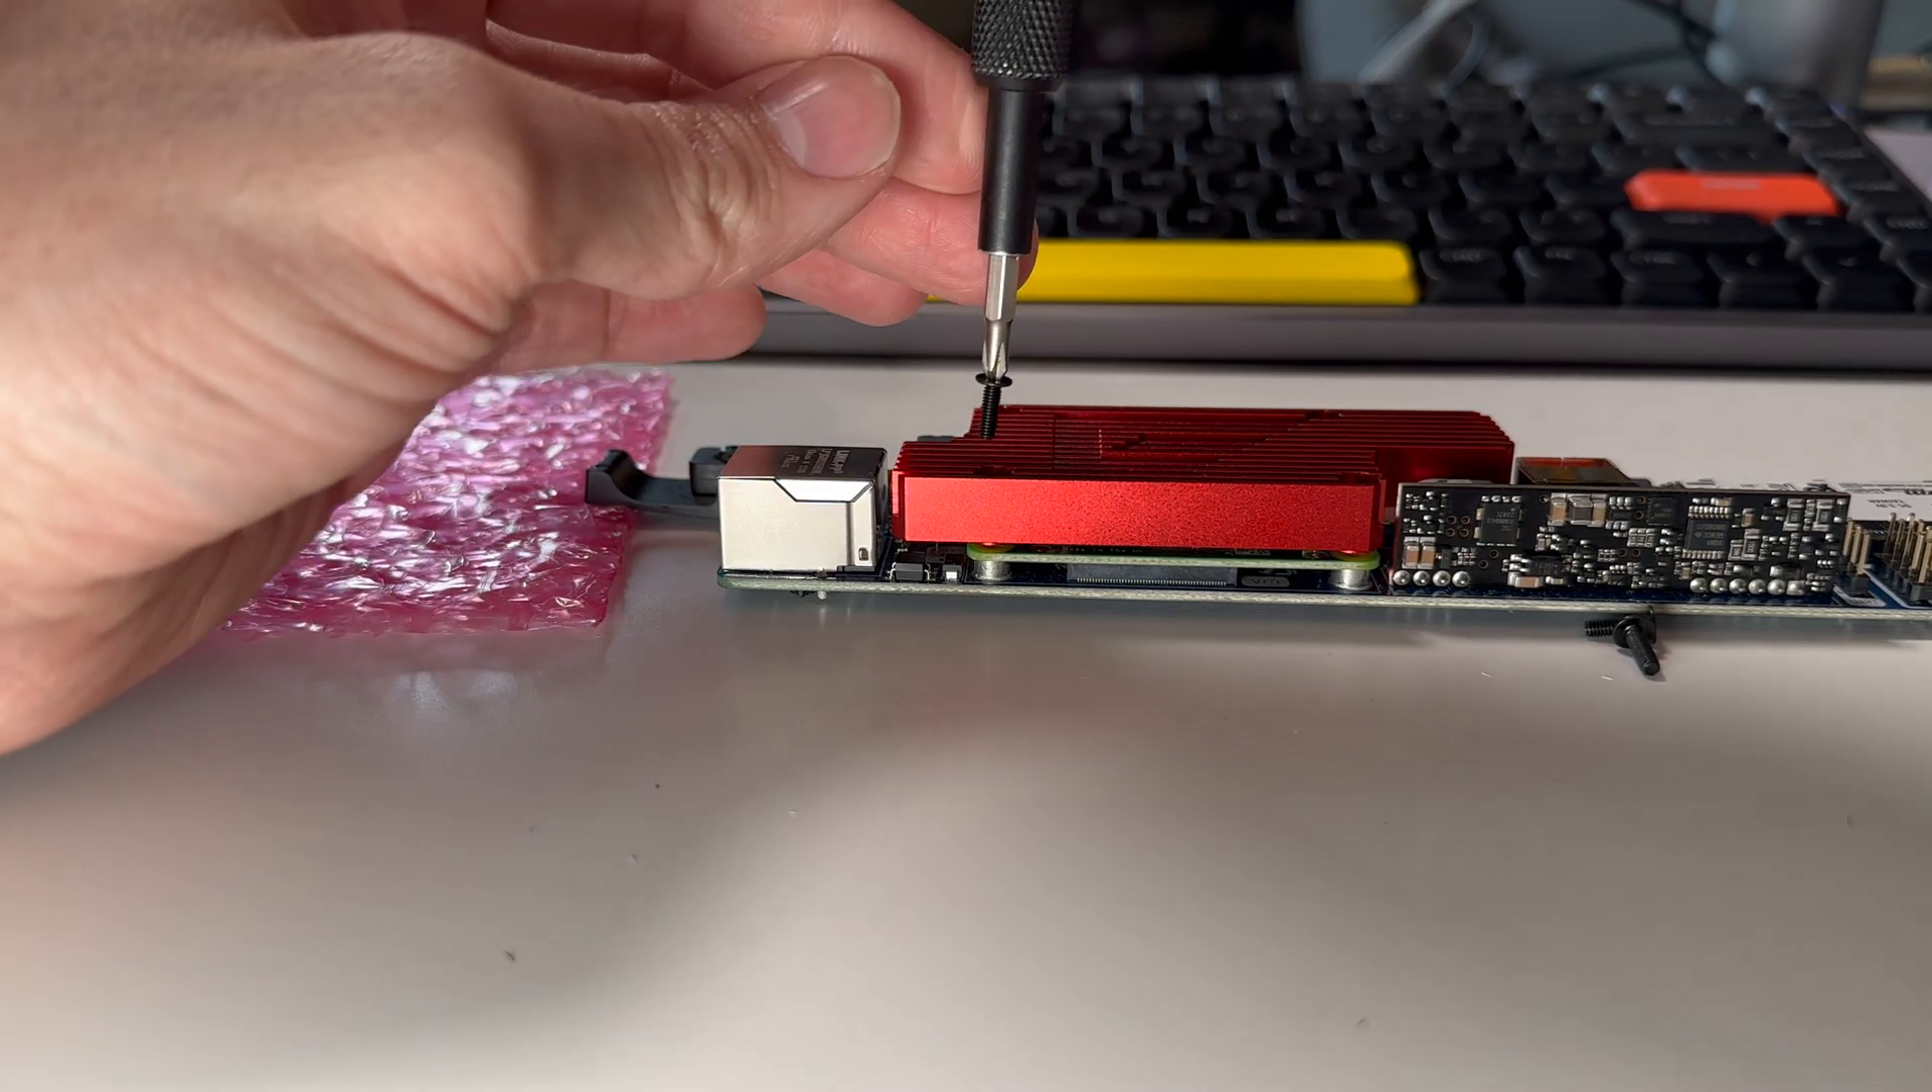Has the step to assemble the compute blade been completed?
No.